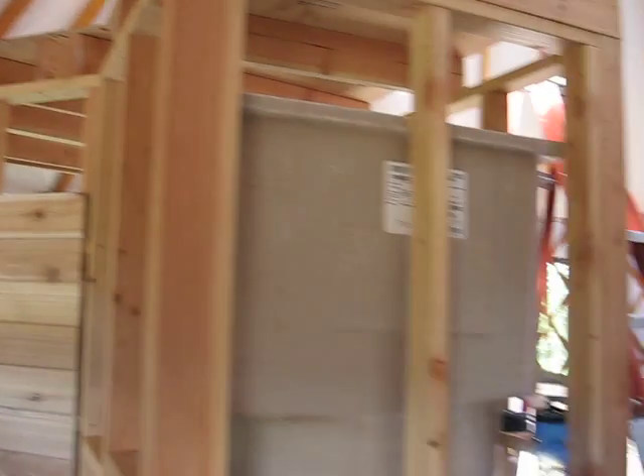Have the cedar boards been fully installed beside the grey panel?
No.